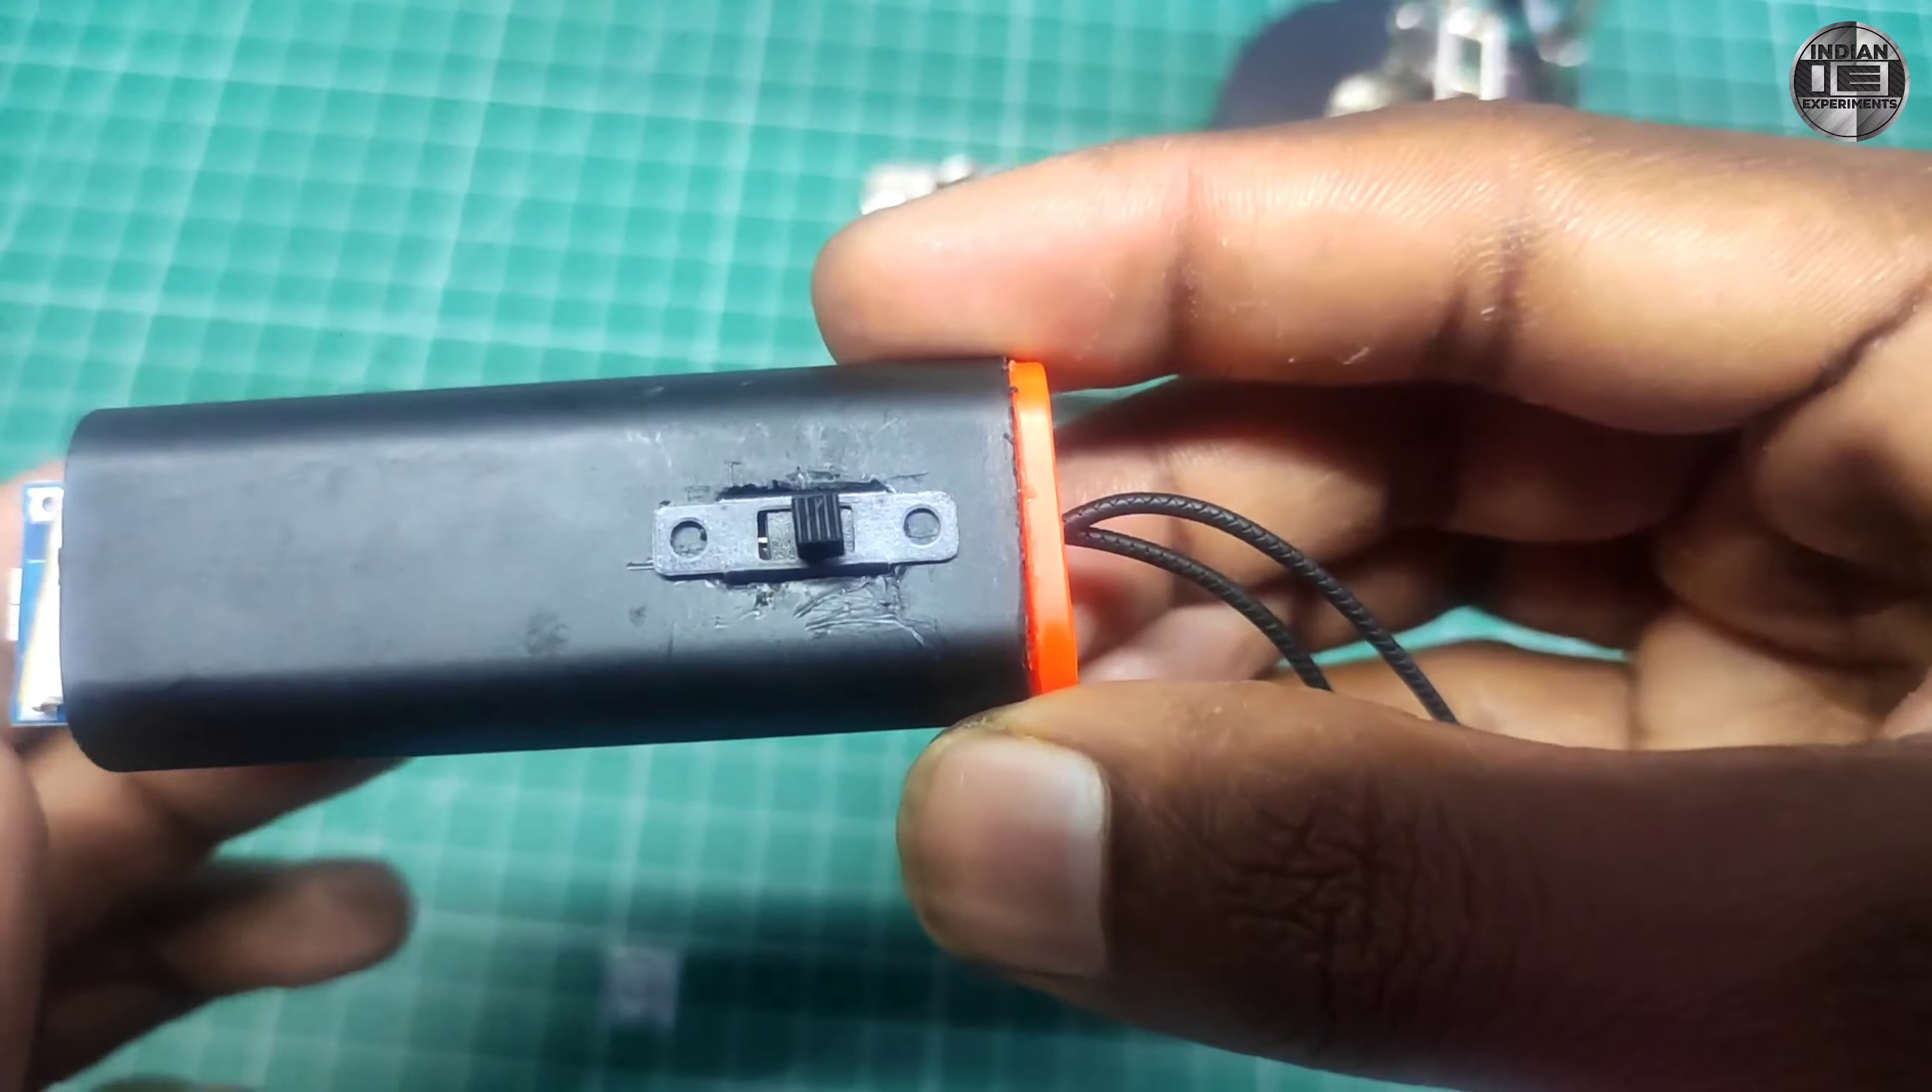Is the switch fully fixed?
Yes.